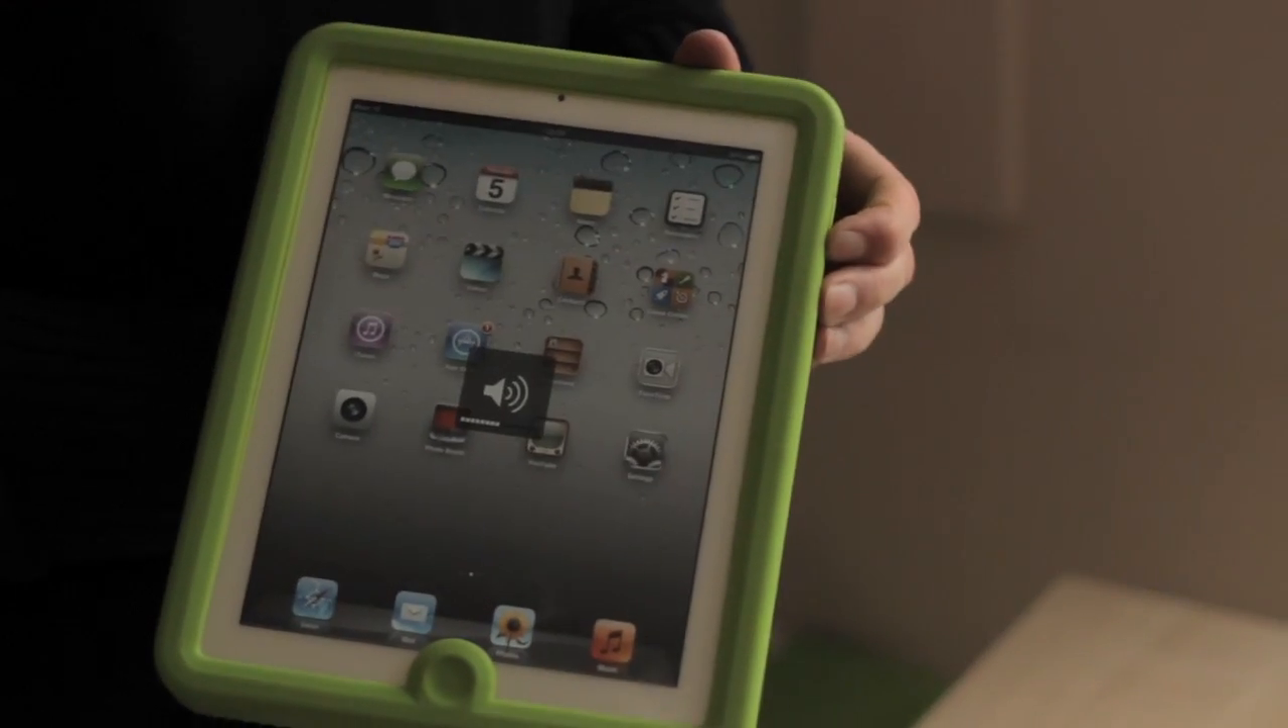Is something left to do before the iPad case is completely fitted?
No.